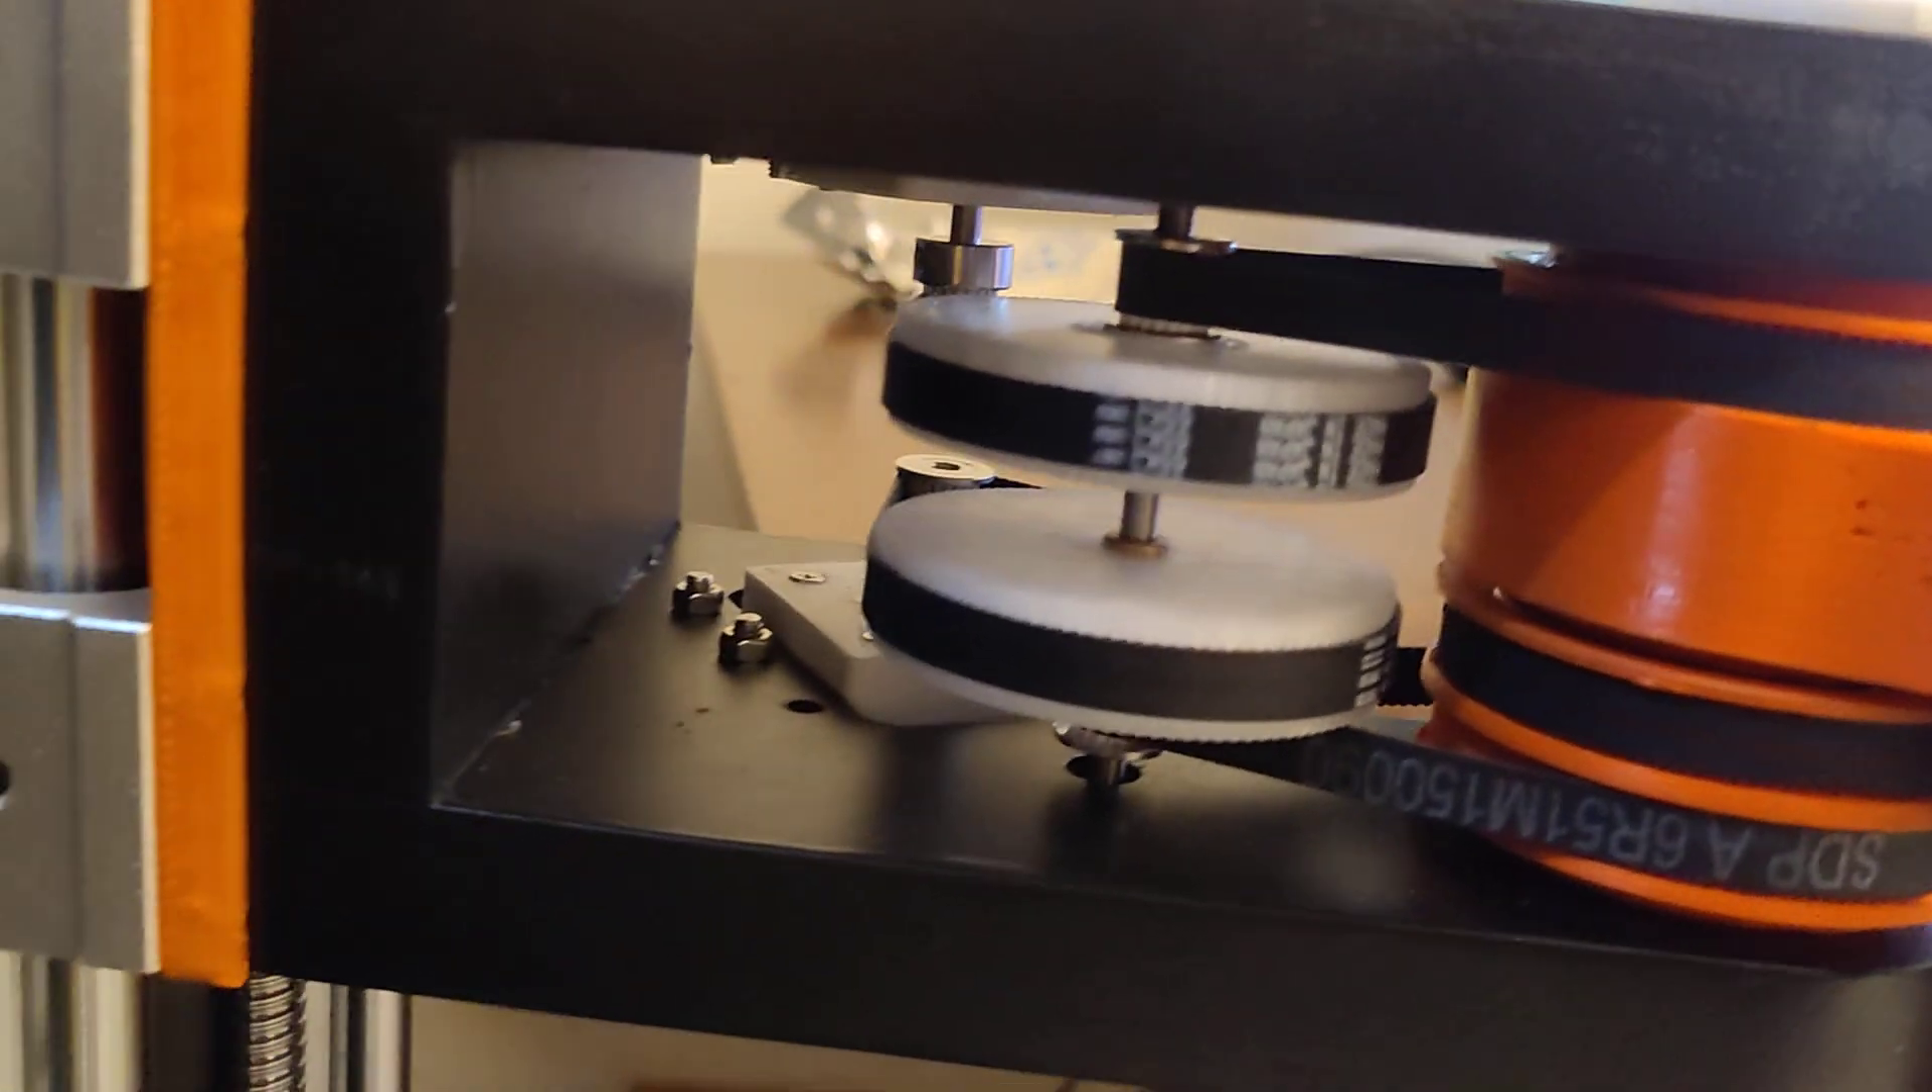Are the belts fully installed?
Yes.